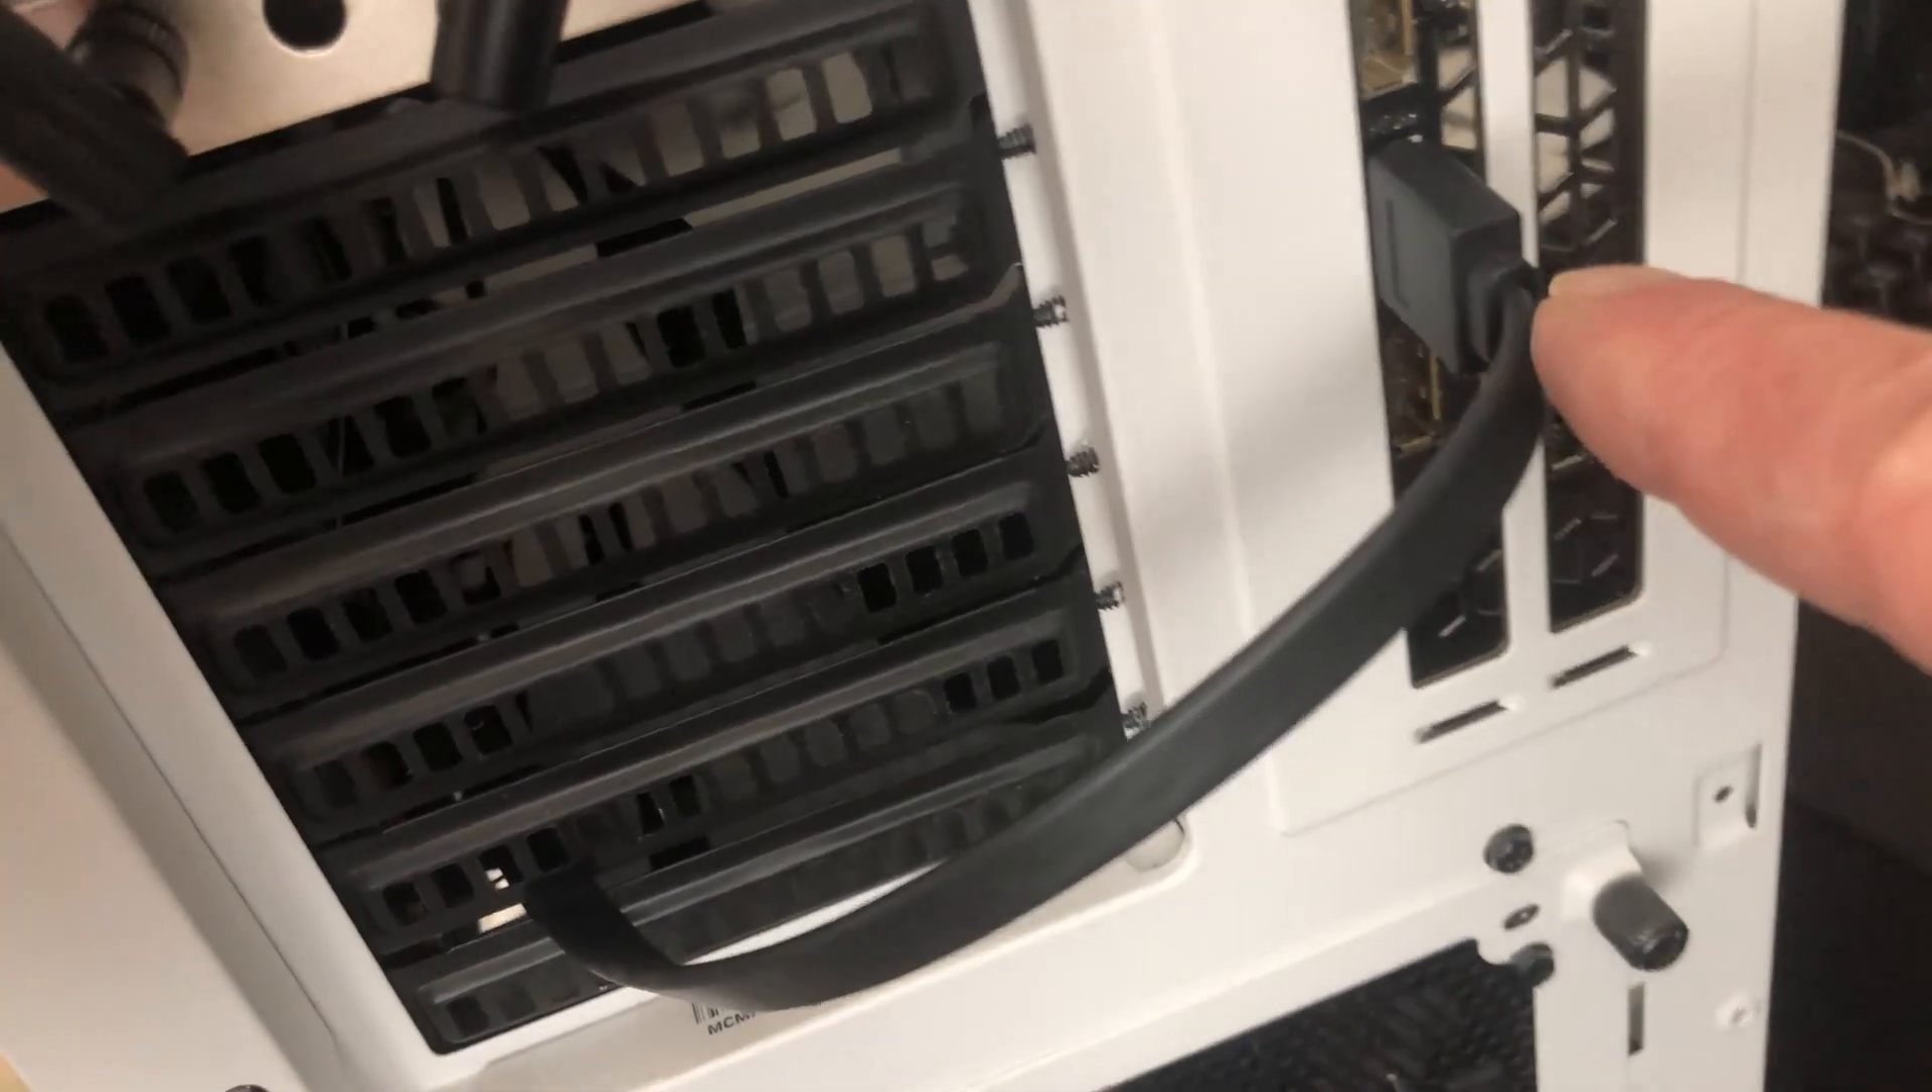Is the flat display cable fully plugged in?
Yes.